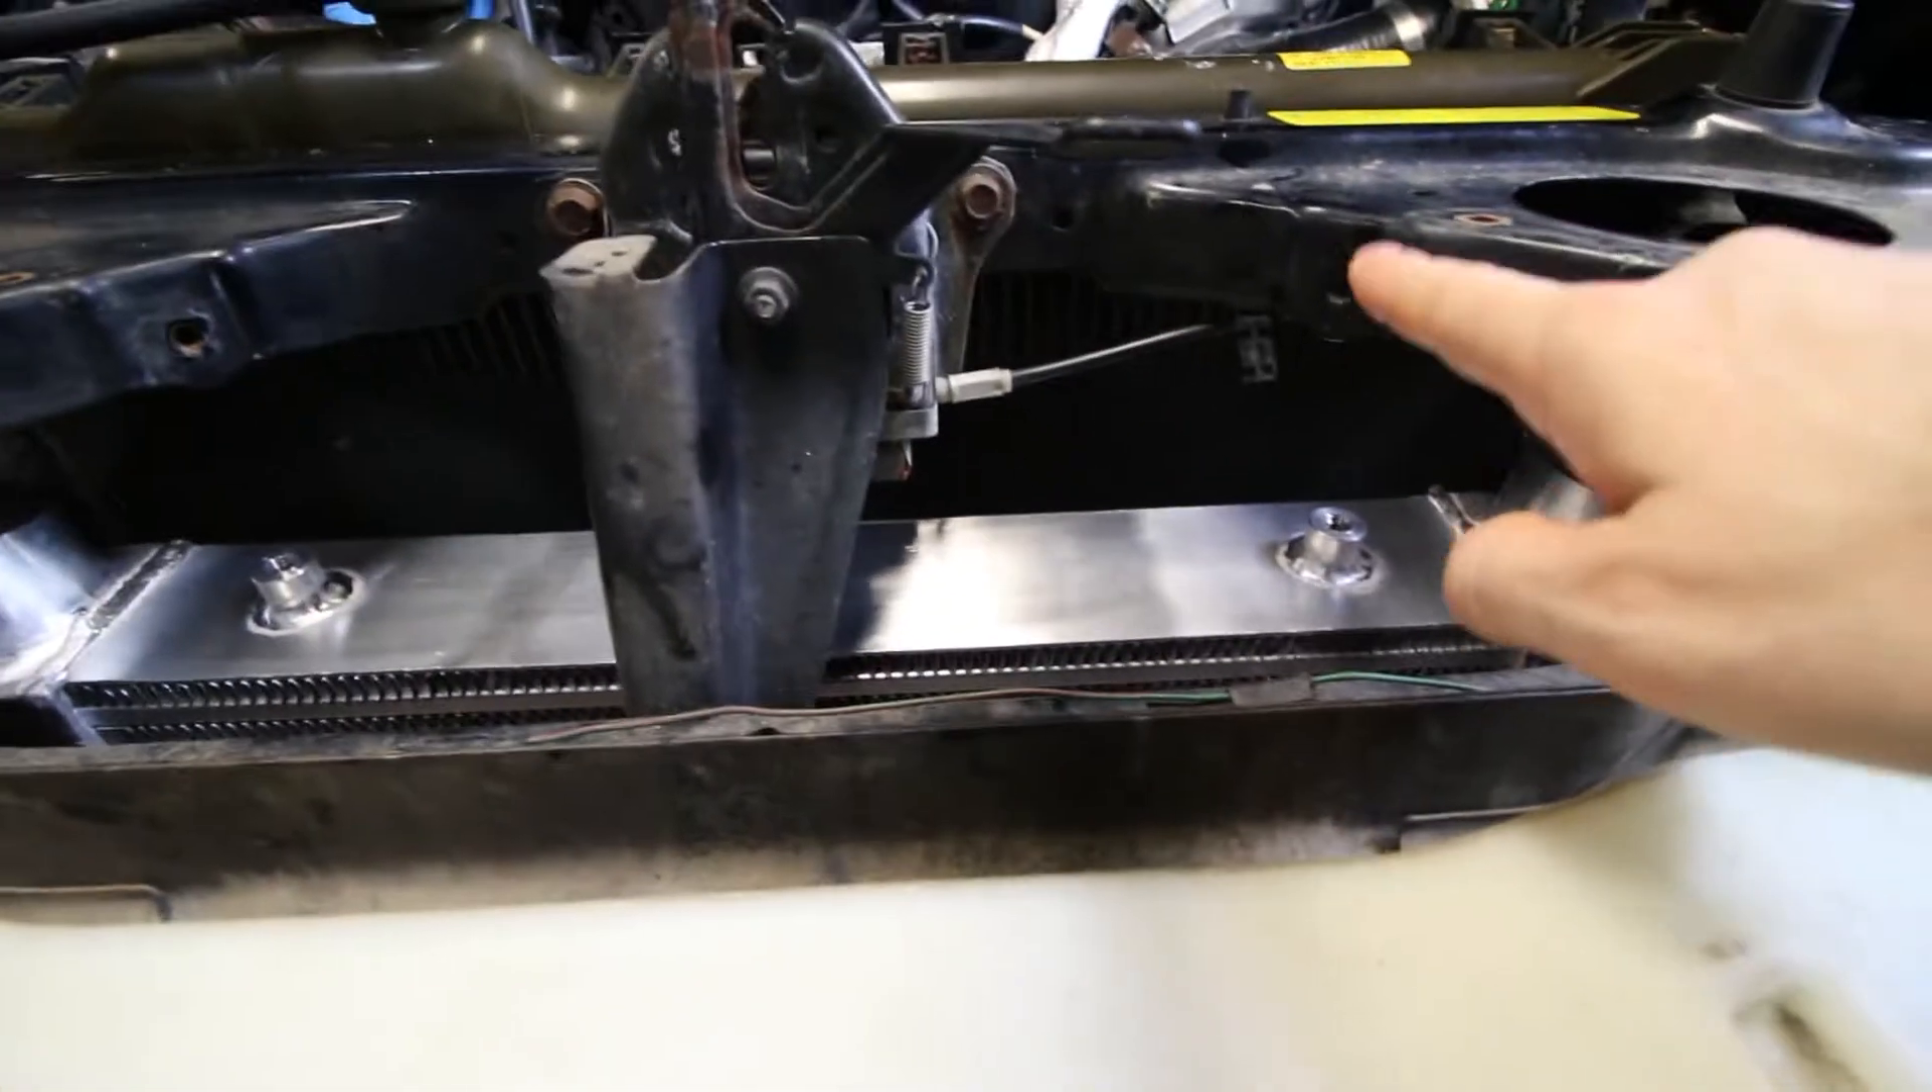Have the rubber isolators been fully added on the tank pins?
No.